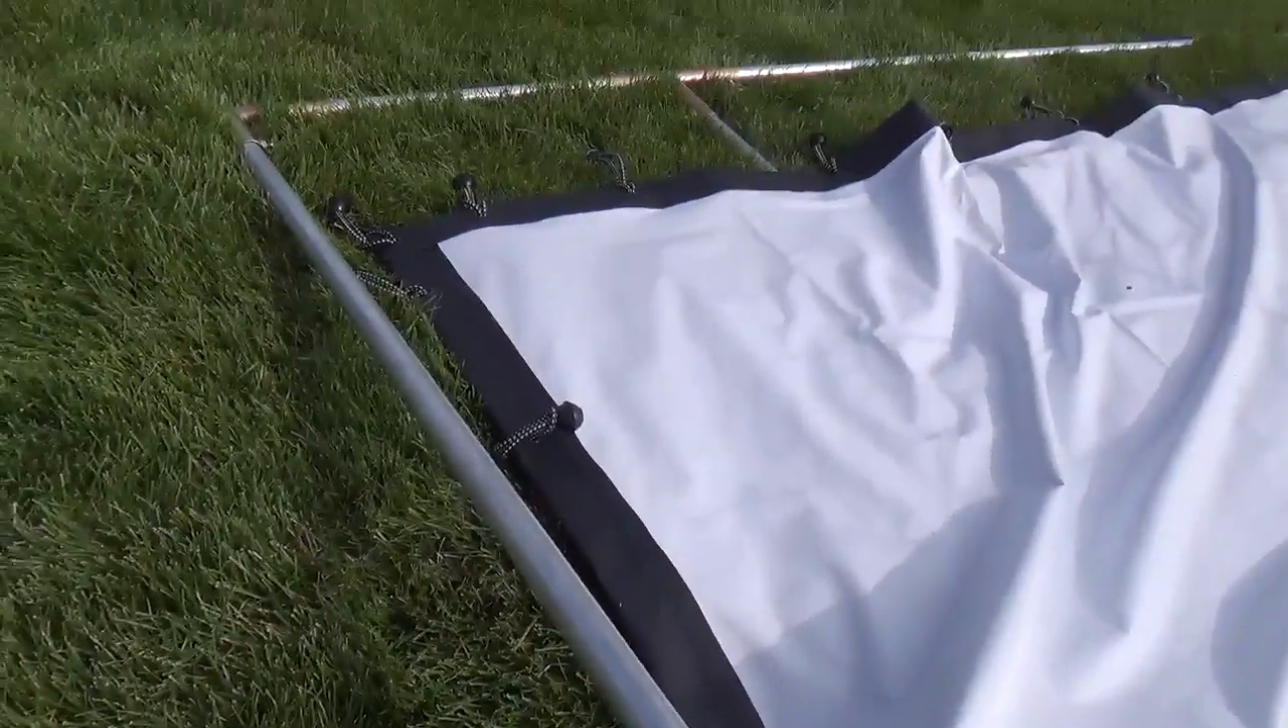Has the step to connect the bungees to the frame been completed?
No.